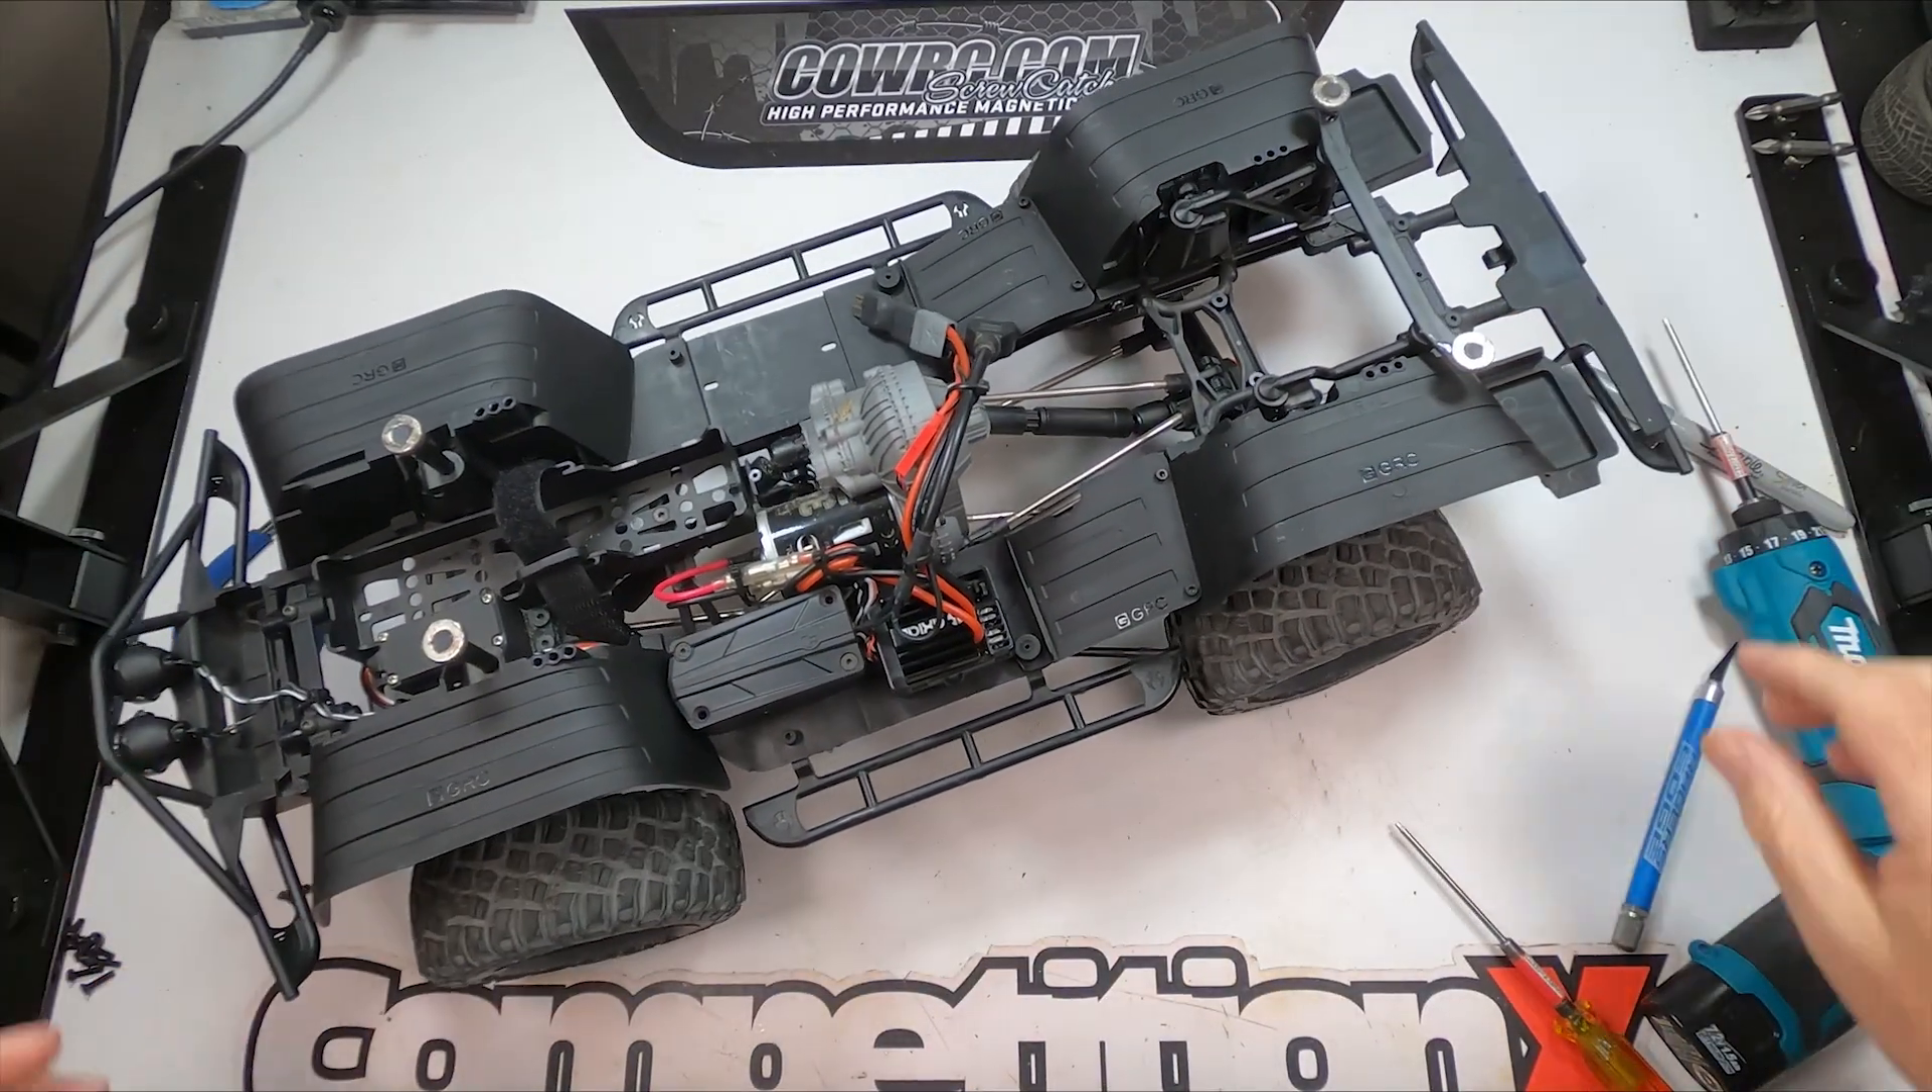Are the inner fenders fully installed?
Yes.